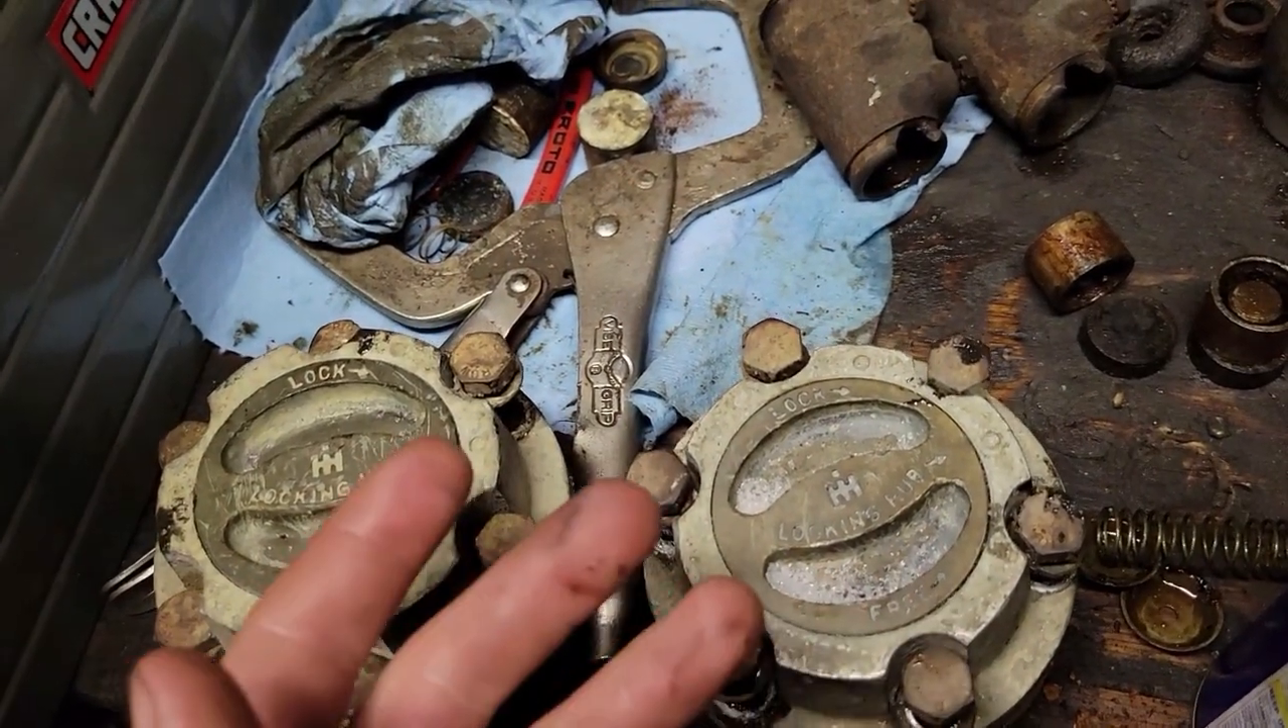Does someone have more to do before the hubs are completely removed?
No.